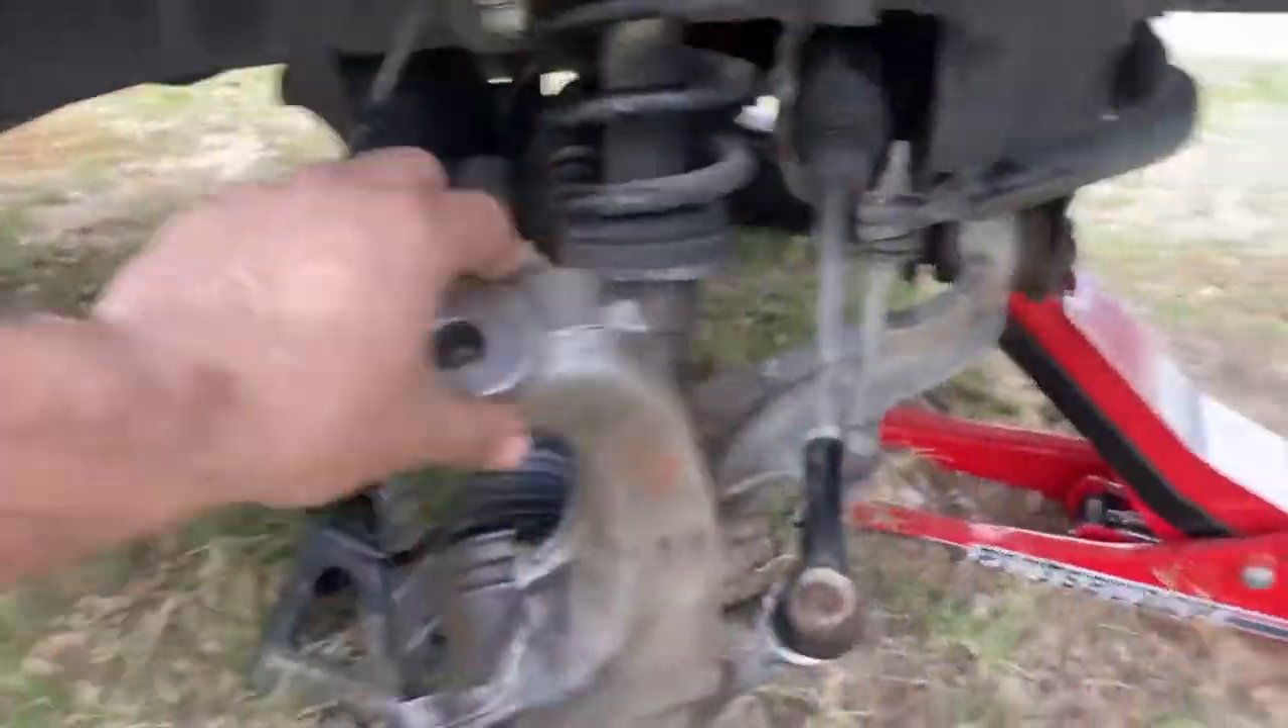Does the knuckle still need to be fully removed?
Yes.